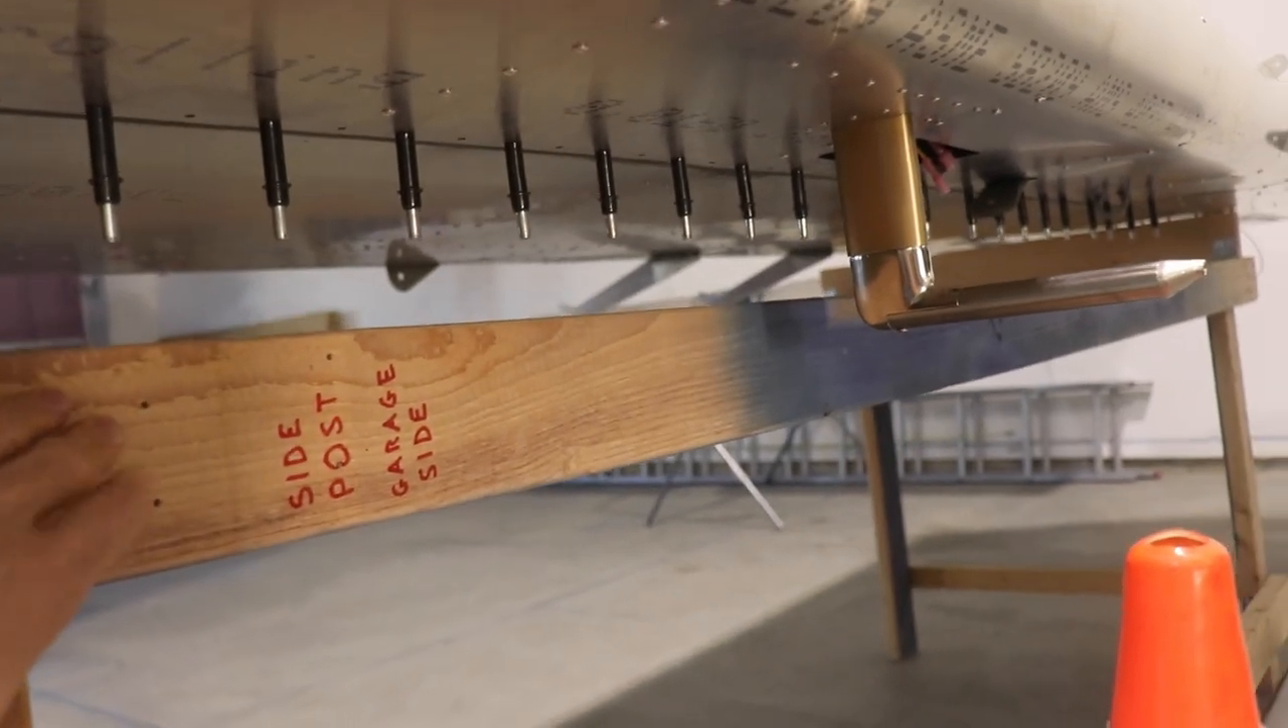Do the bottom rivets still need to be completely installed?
Yes.